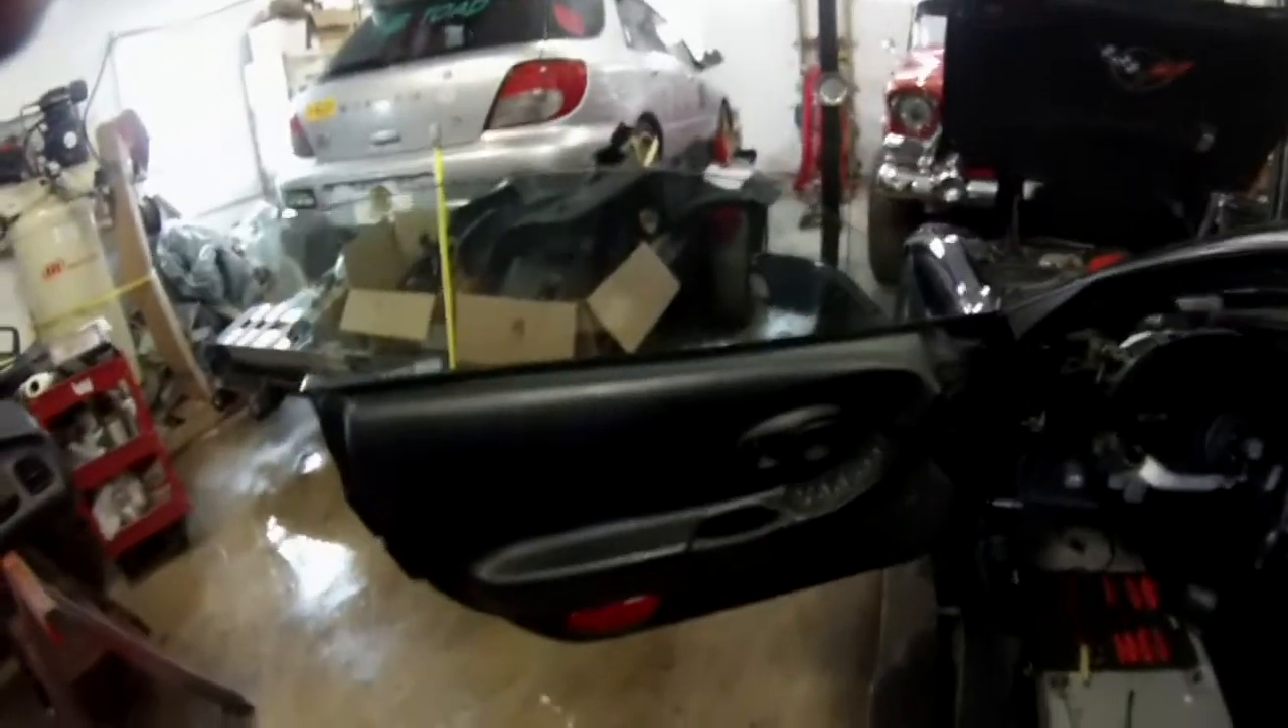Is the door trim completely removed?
No.